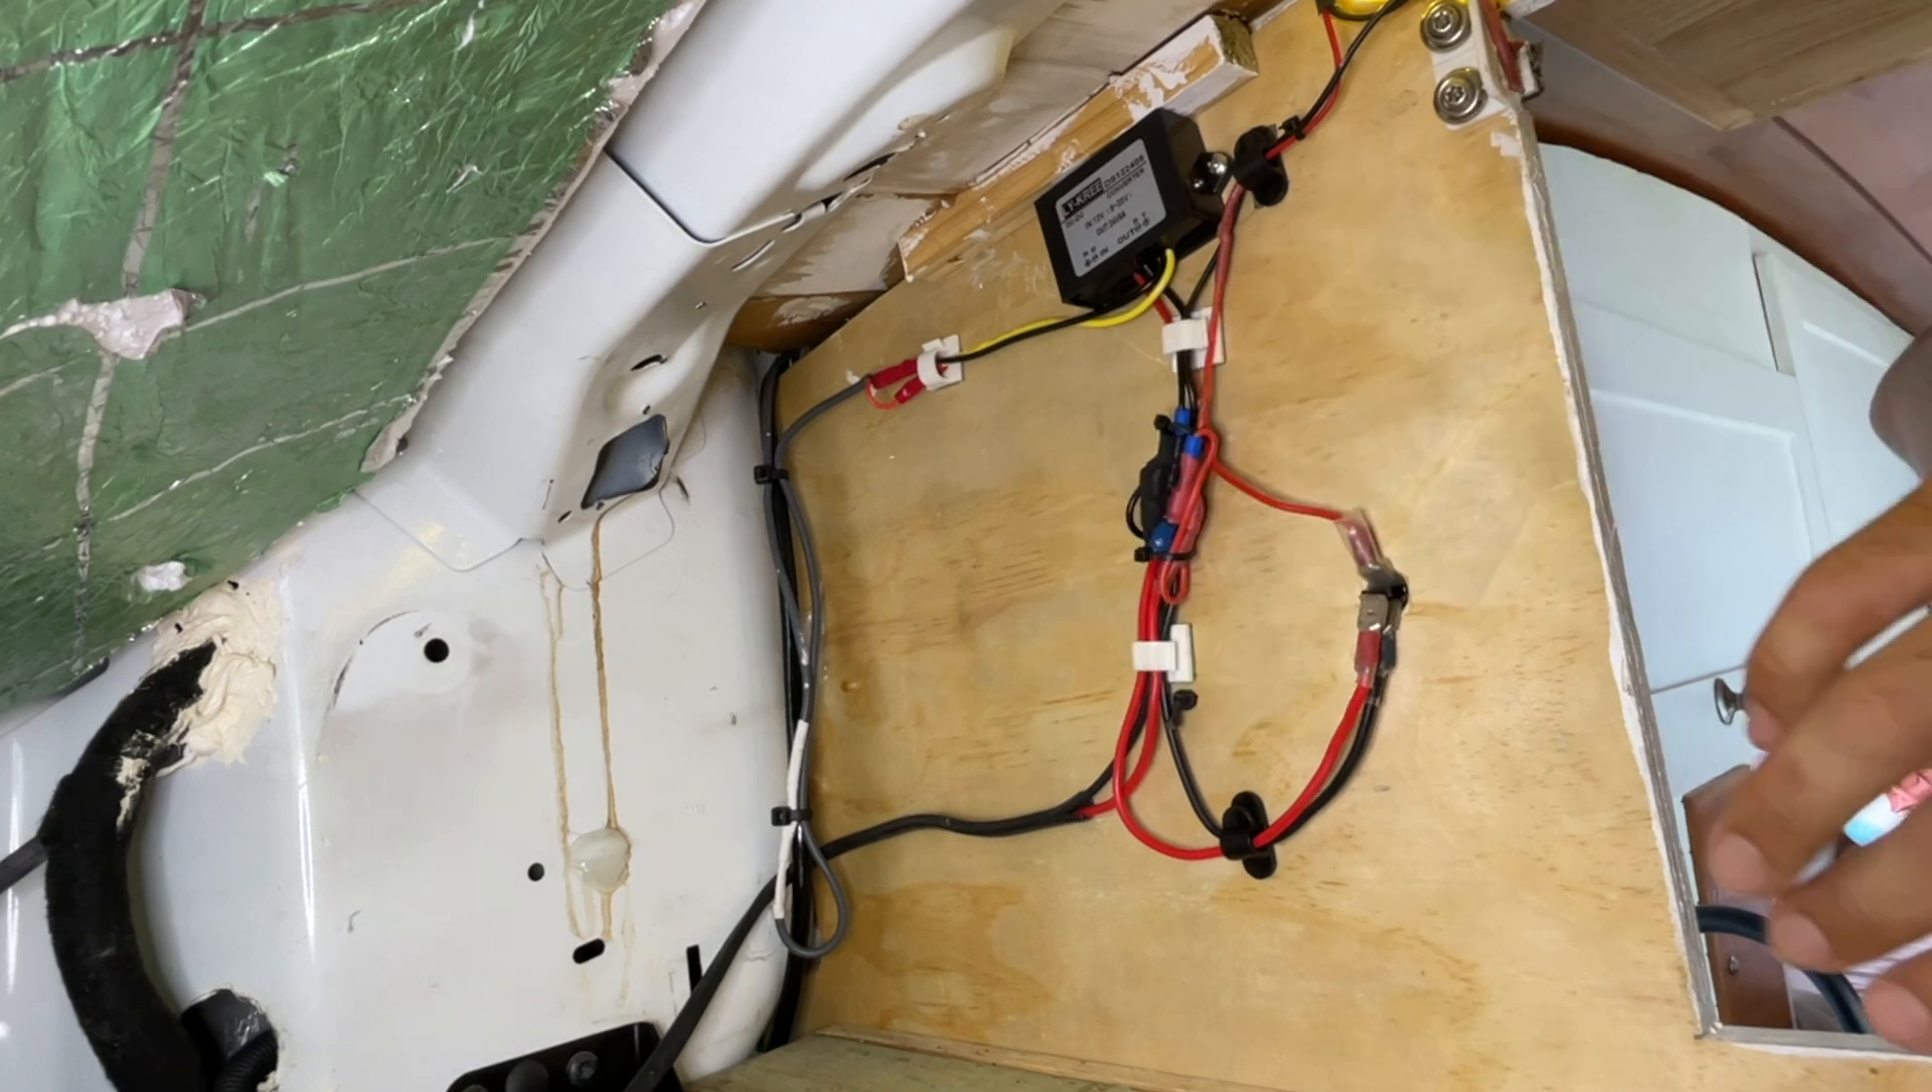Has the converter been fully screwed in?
Yes.